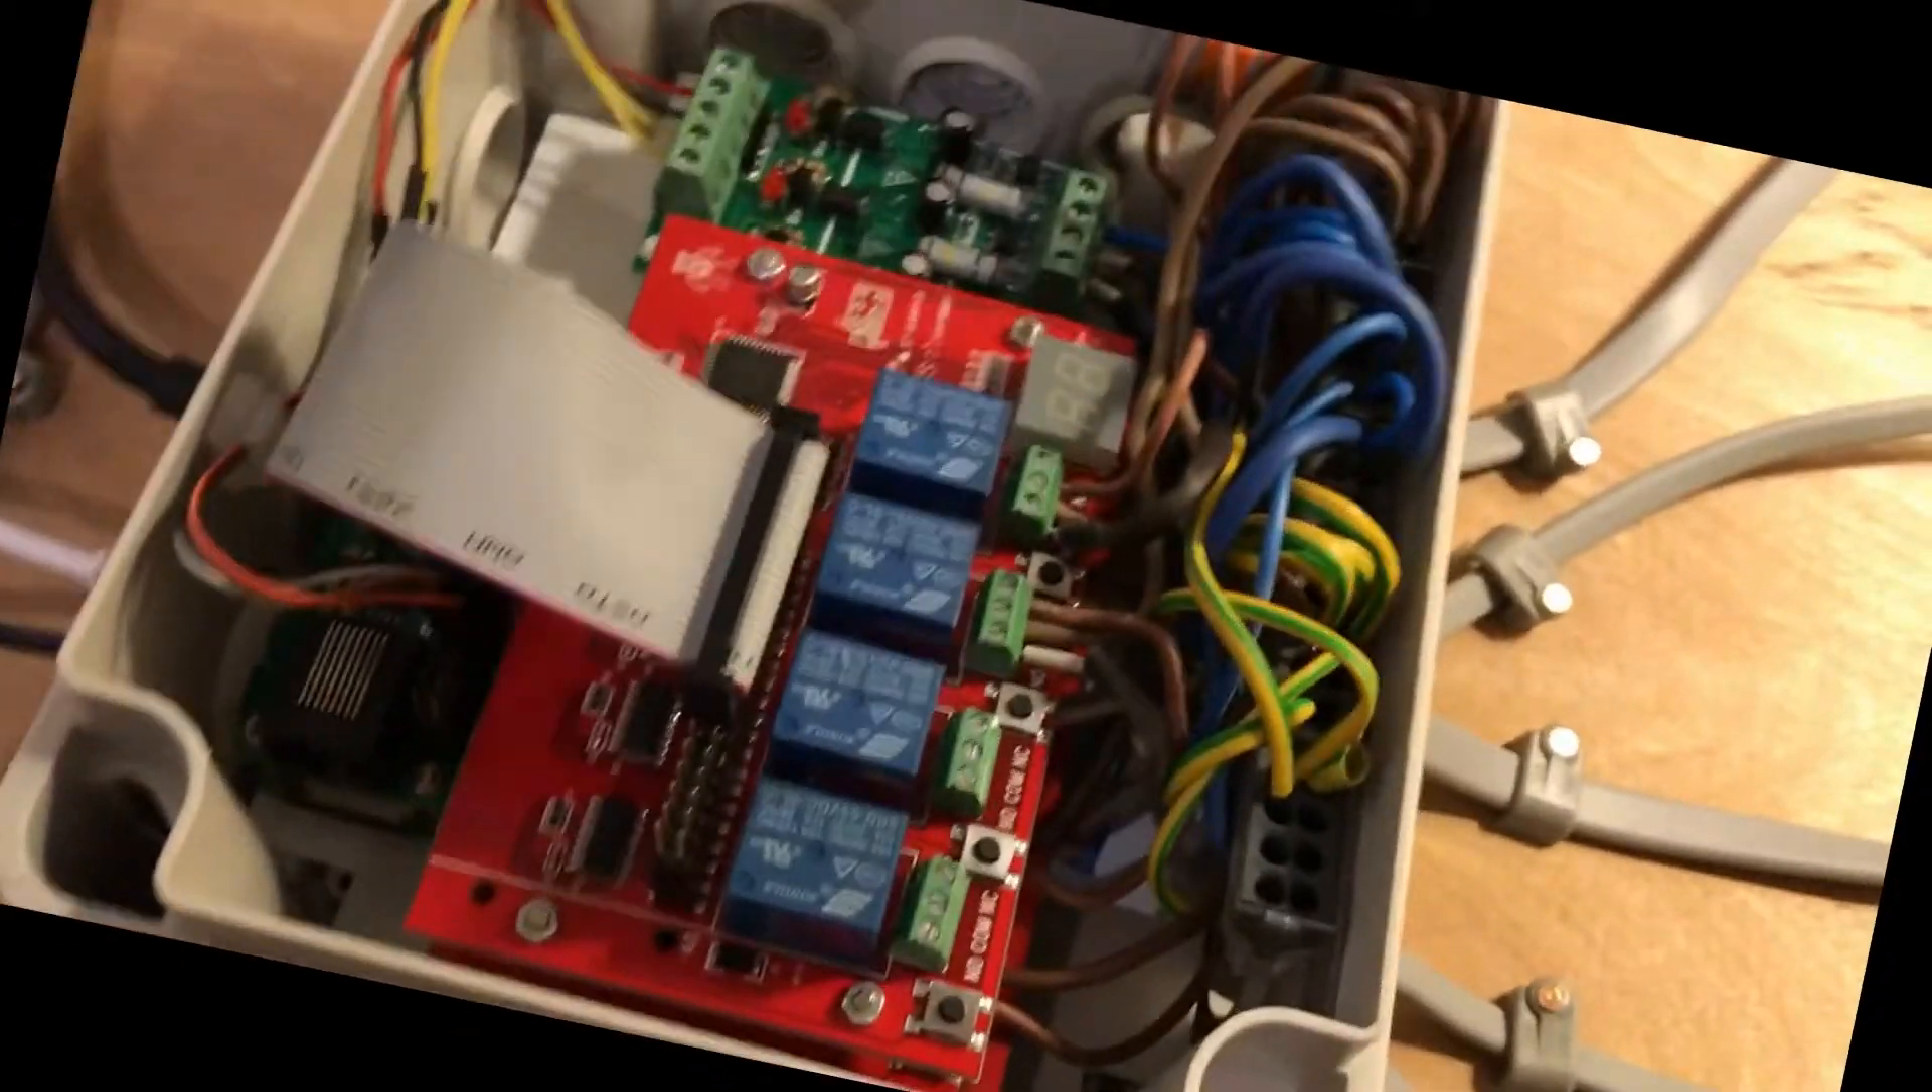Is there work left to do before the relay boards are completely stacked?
No.